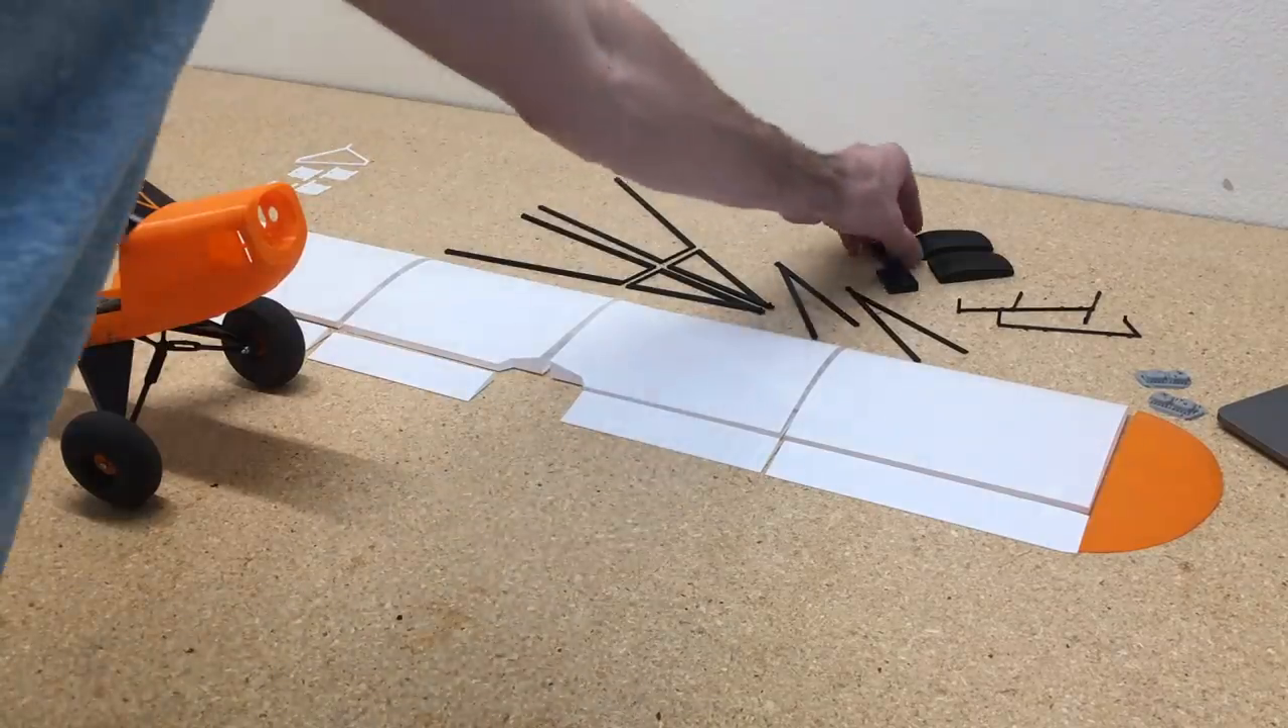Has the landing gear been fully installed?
Yes.